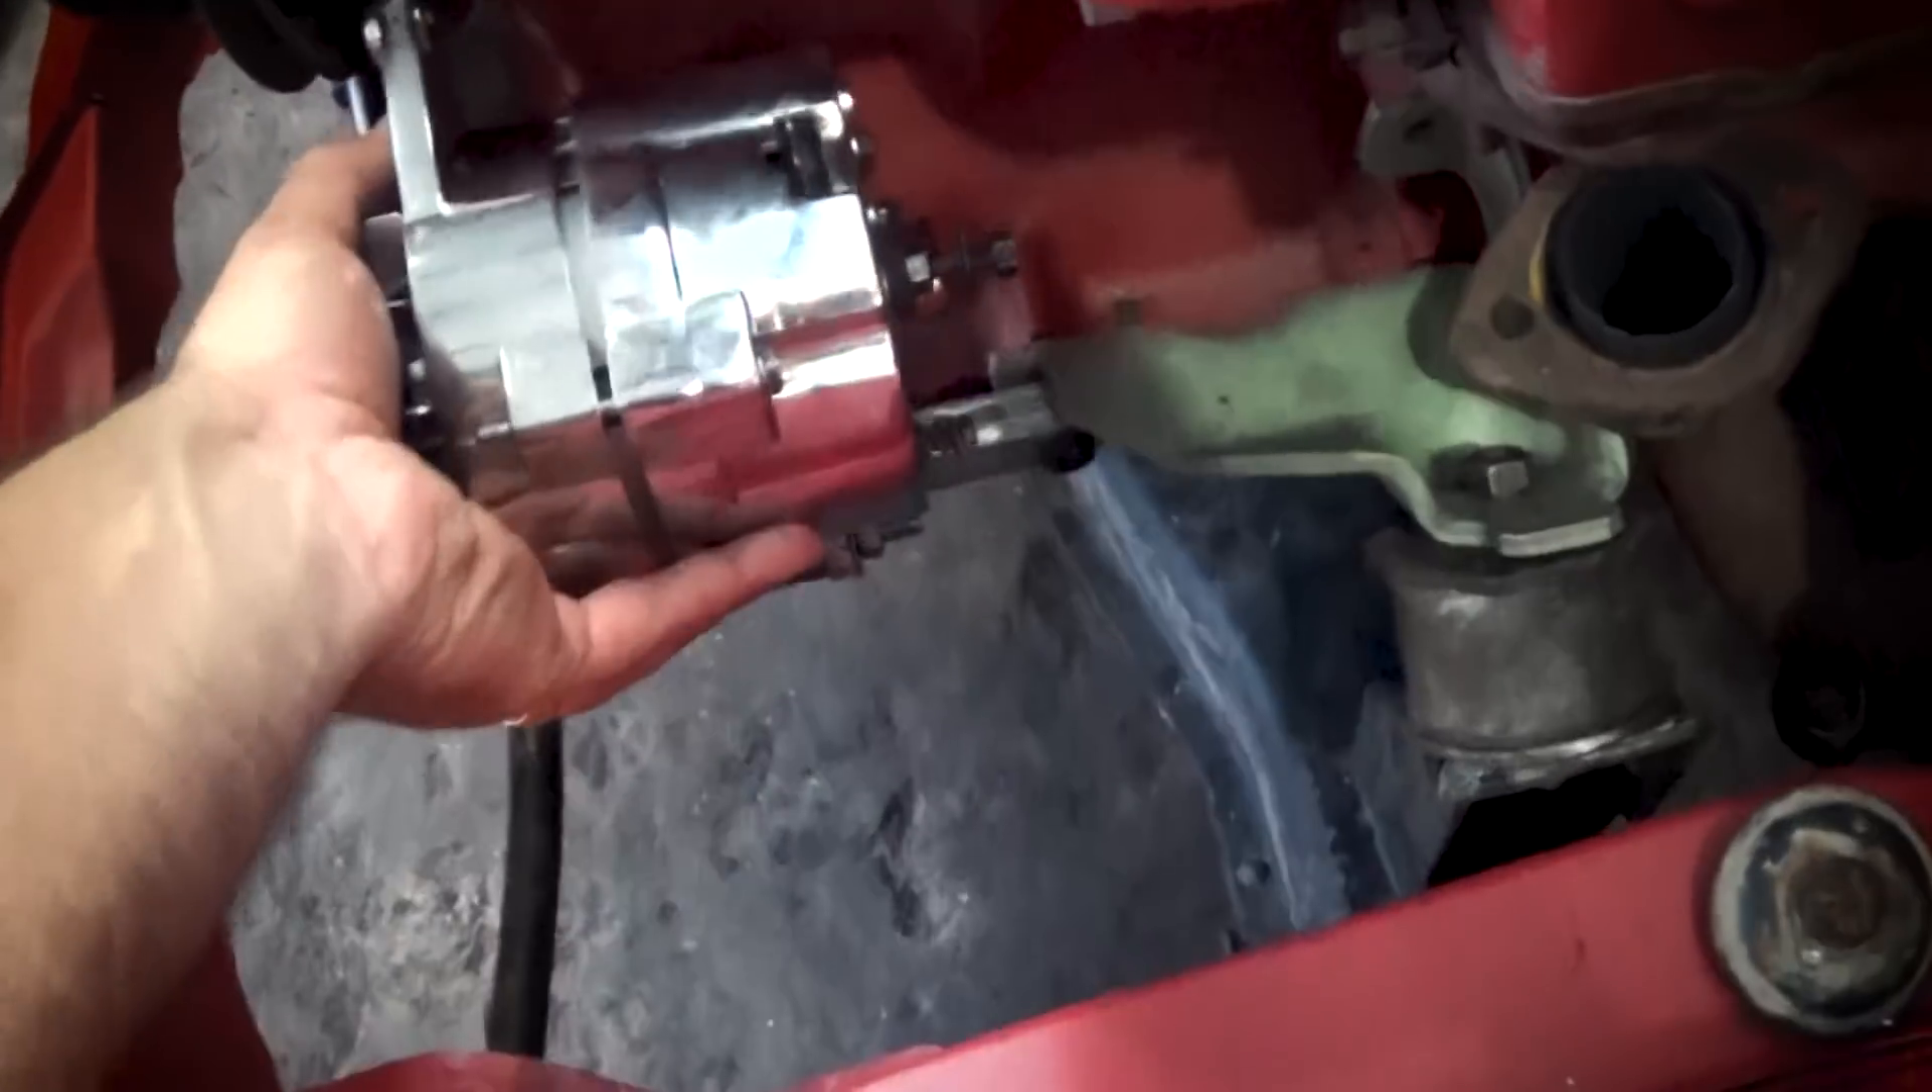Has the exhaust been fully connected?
No.